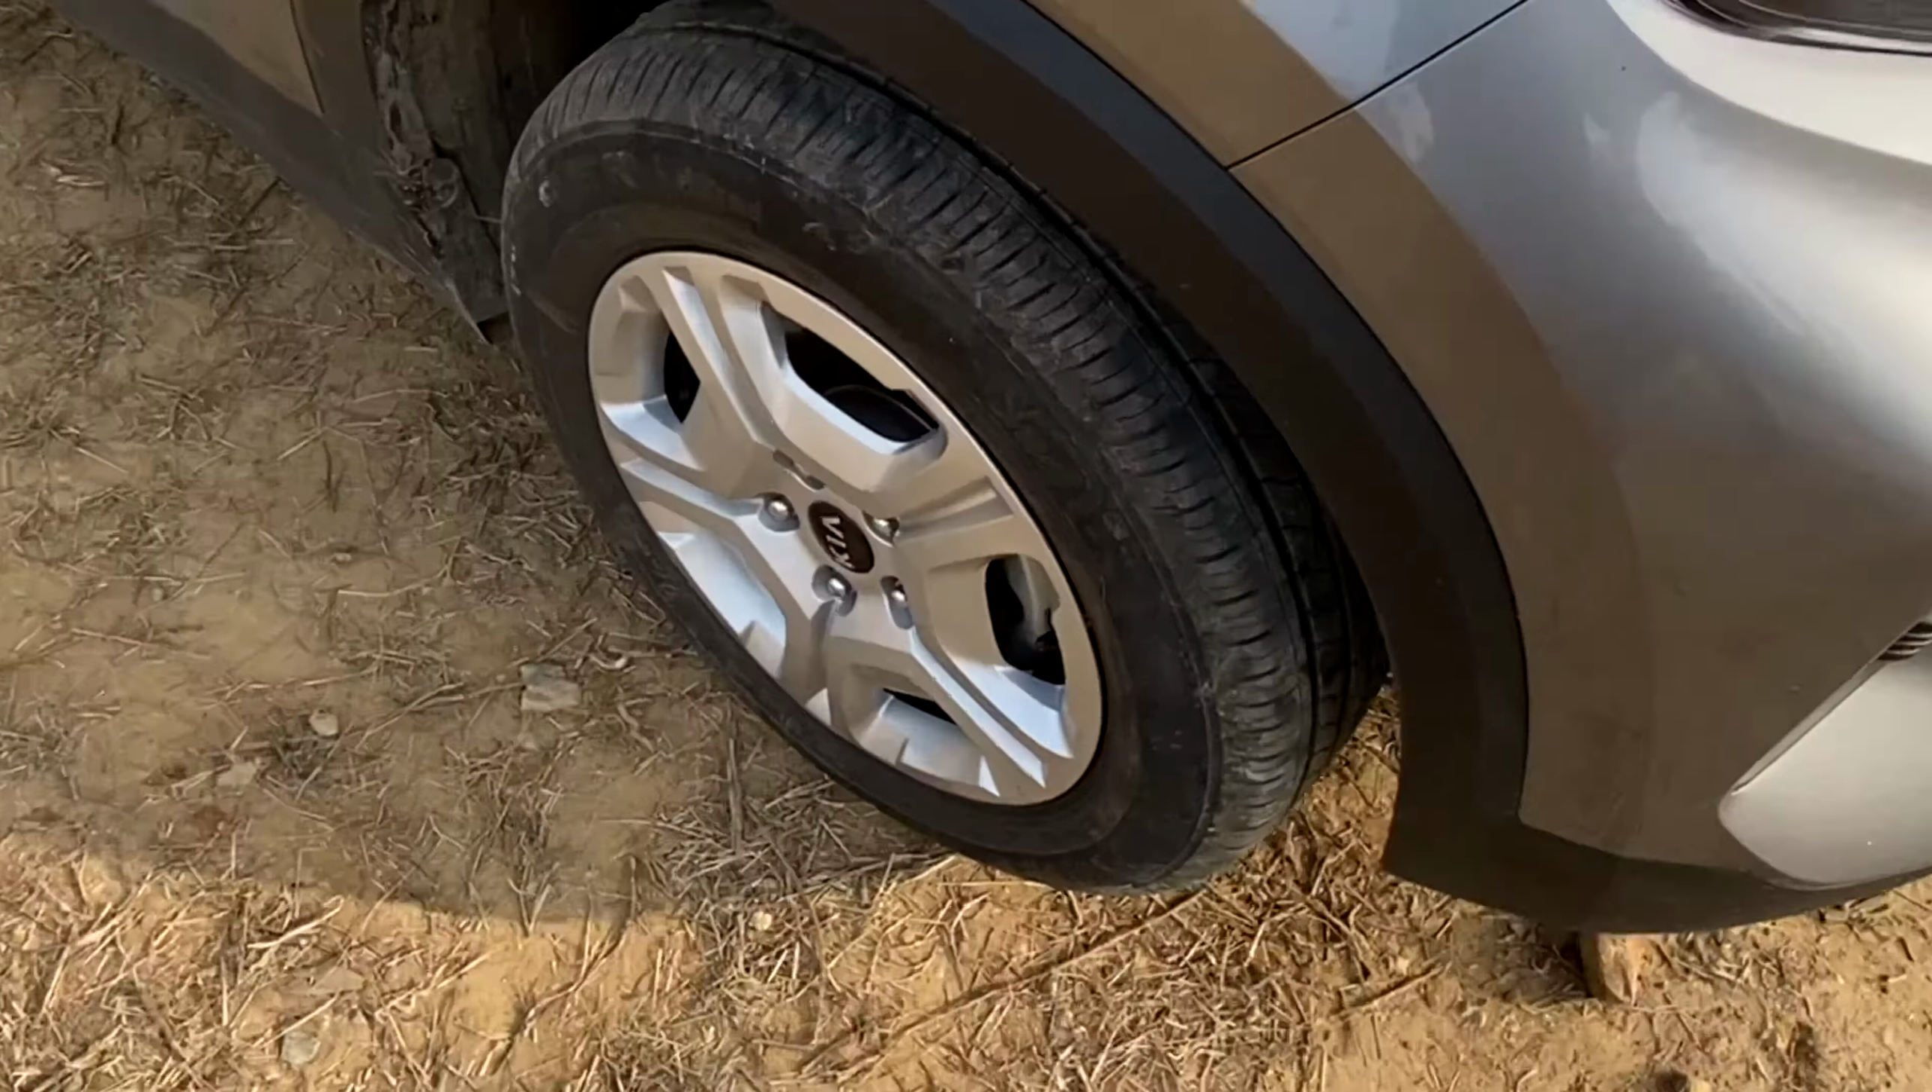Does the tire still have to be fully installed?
No.